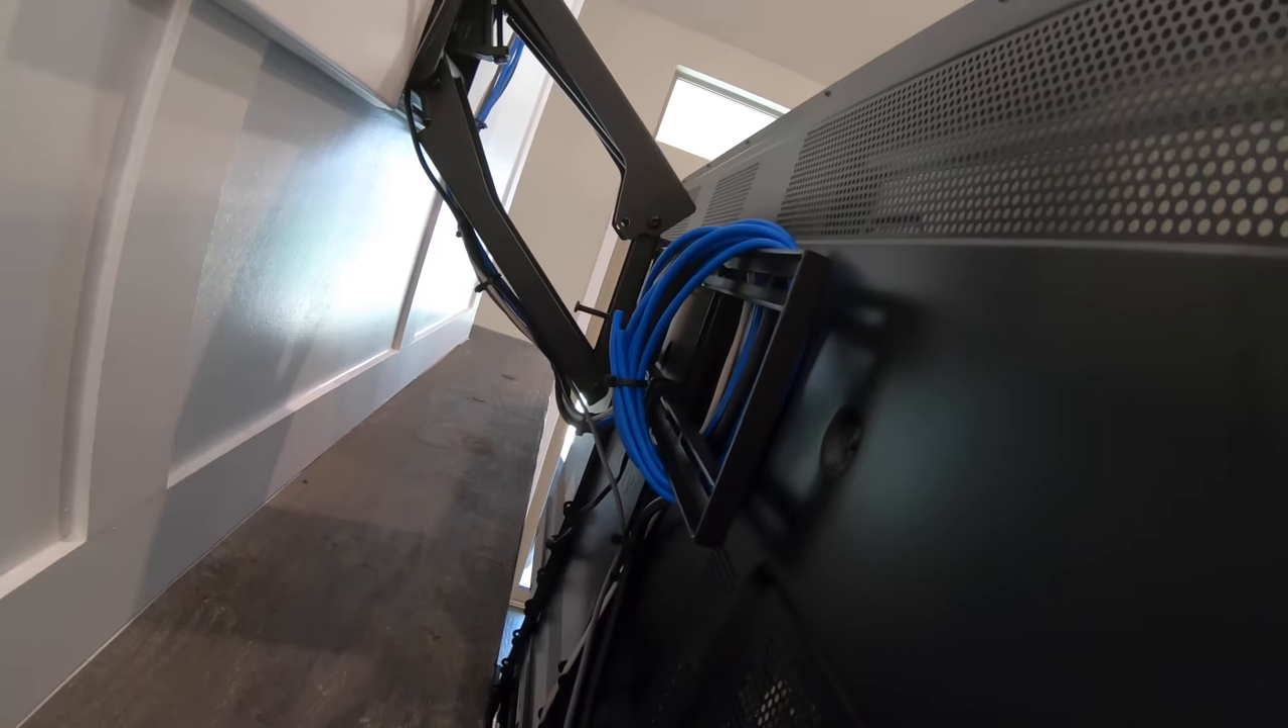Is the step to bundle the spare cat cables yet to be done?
No.